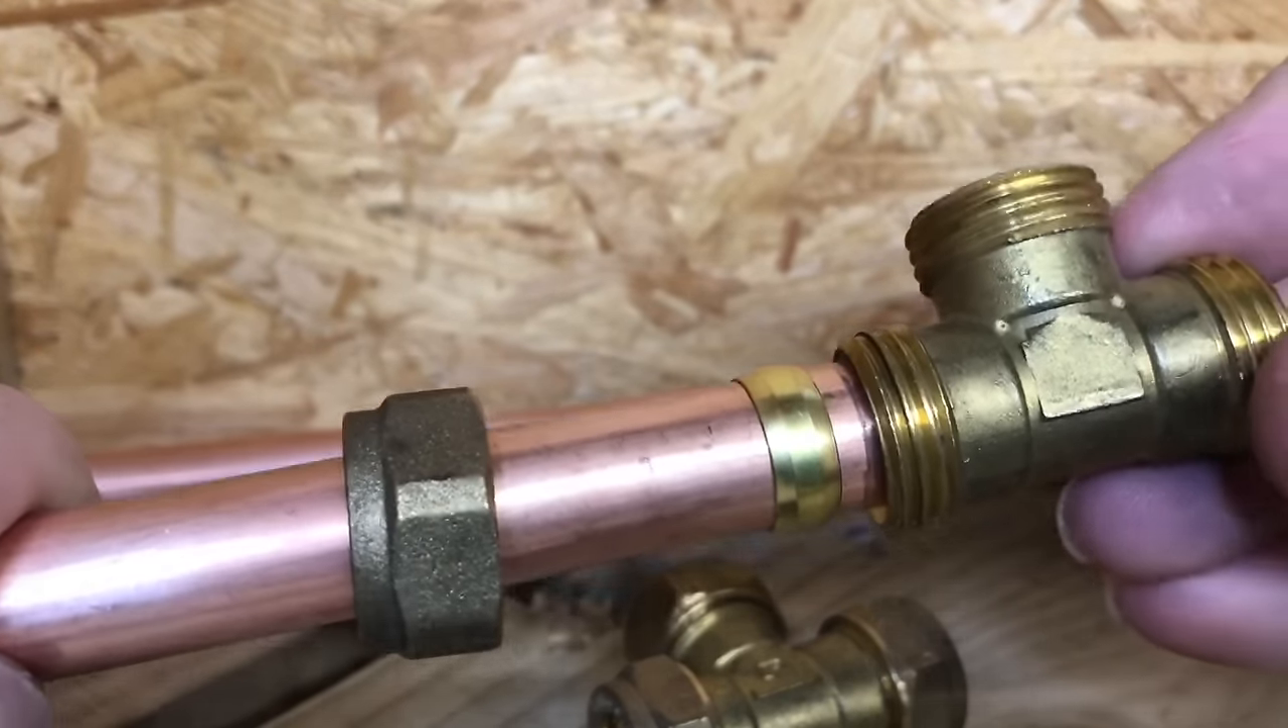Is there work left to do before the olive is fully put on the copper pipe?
No.